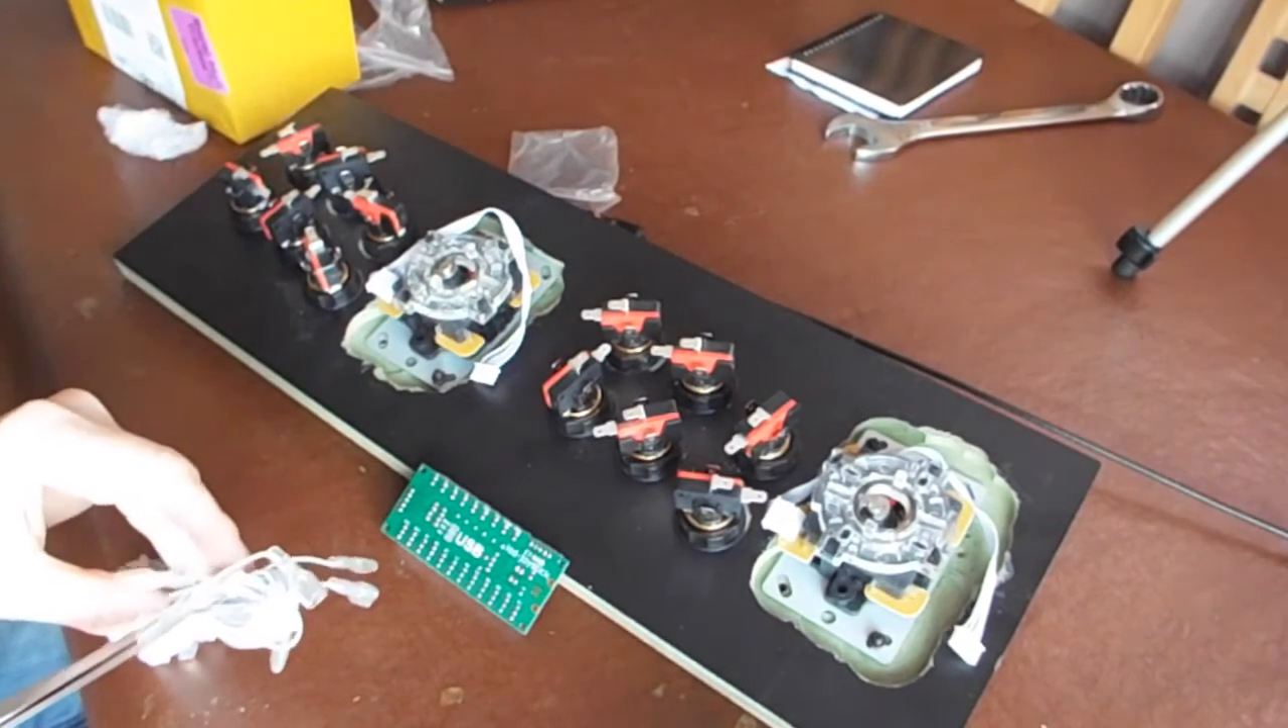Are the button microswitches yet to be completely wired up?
Yes.